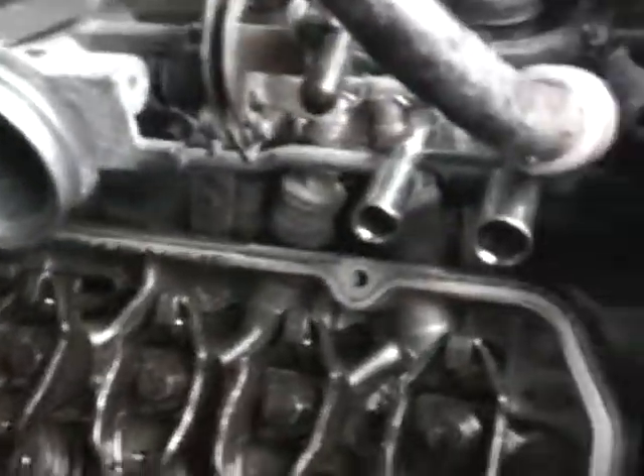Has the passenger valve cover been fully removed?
Yes.